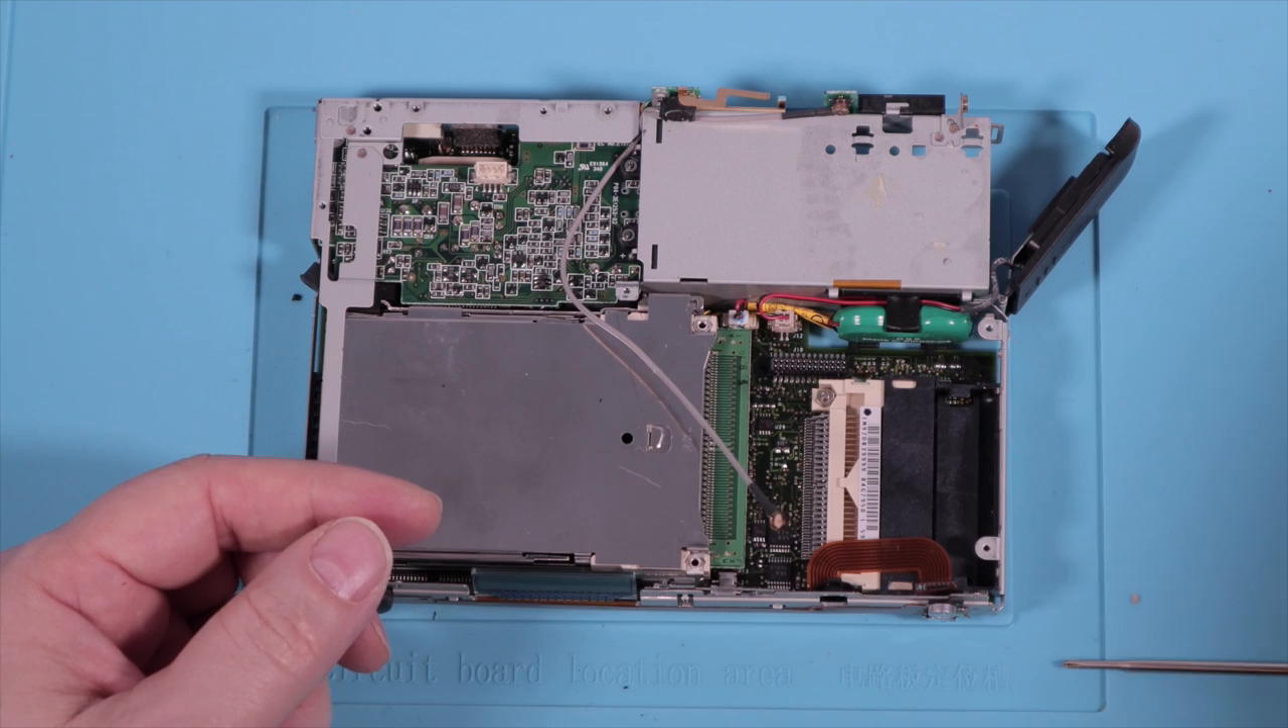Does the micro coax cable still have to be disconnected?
Yes.